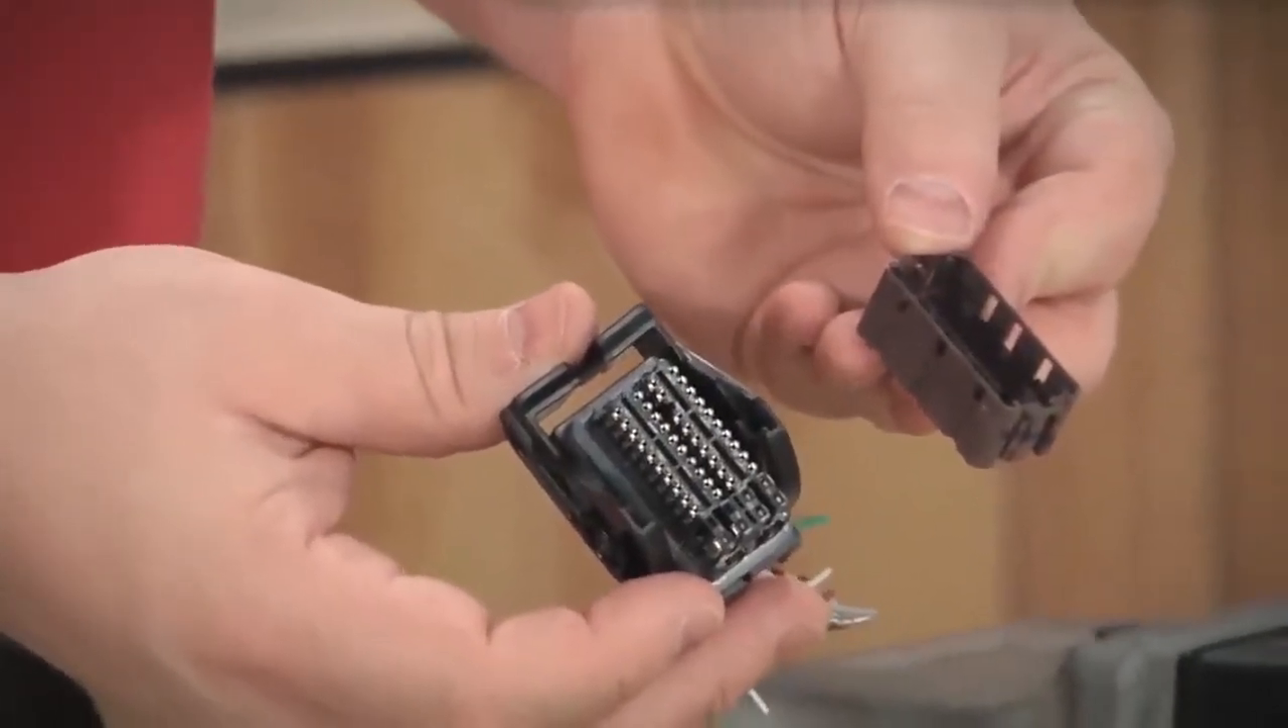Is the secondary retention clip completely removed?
Yes.